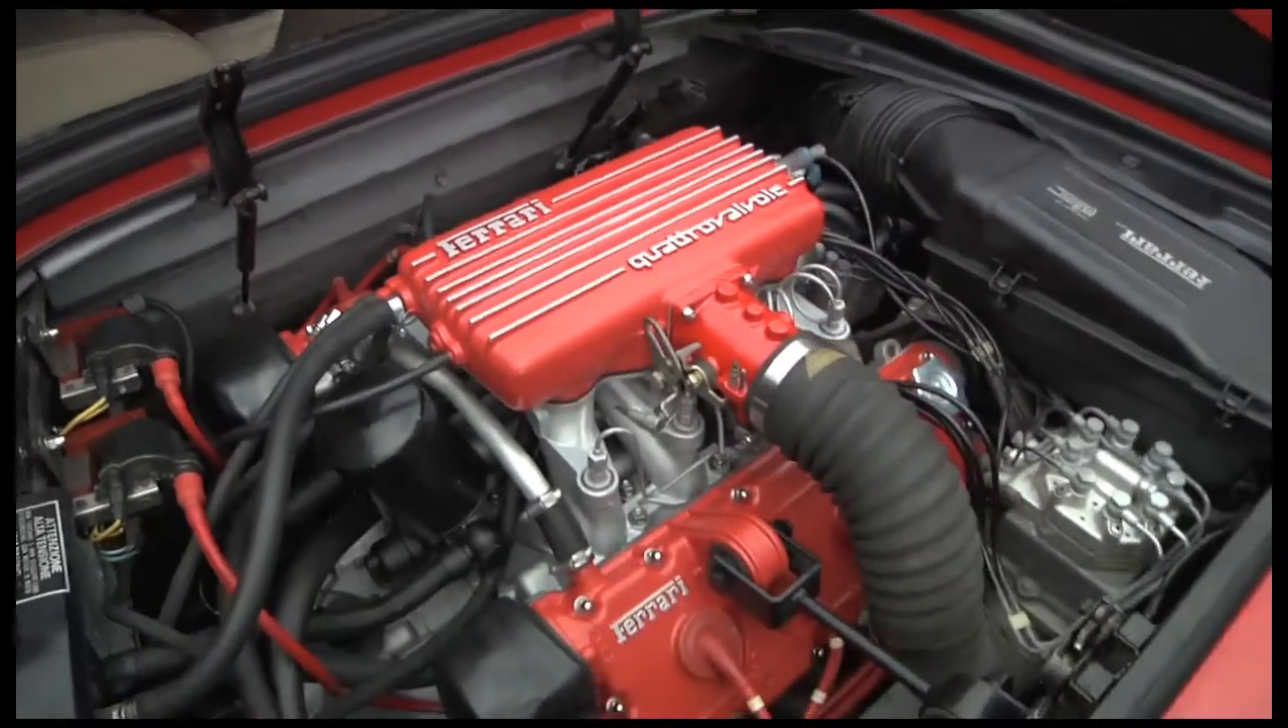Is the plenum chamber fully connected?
Yes.